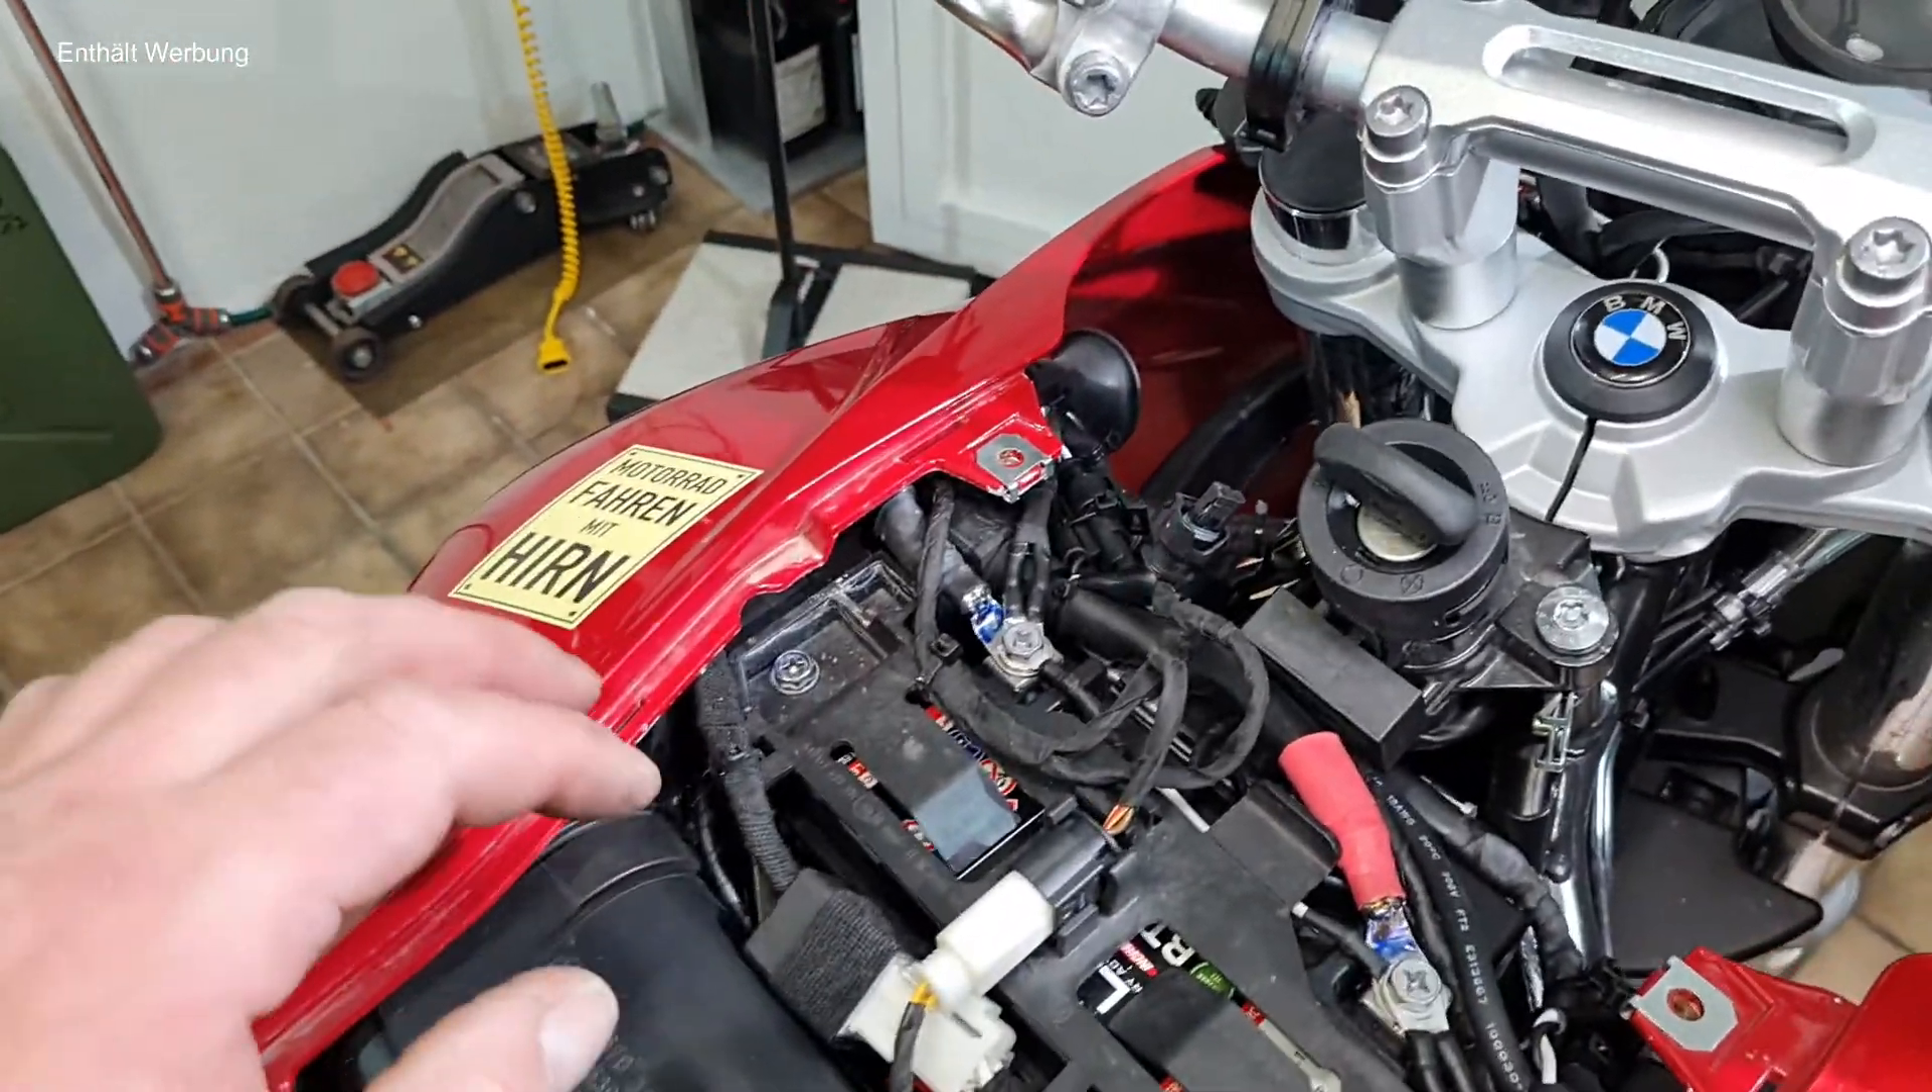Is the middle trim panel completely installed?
No.